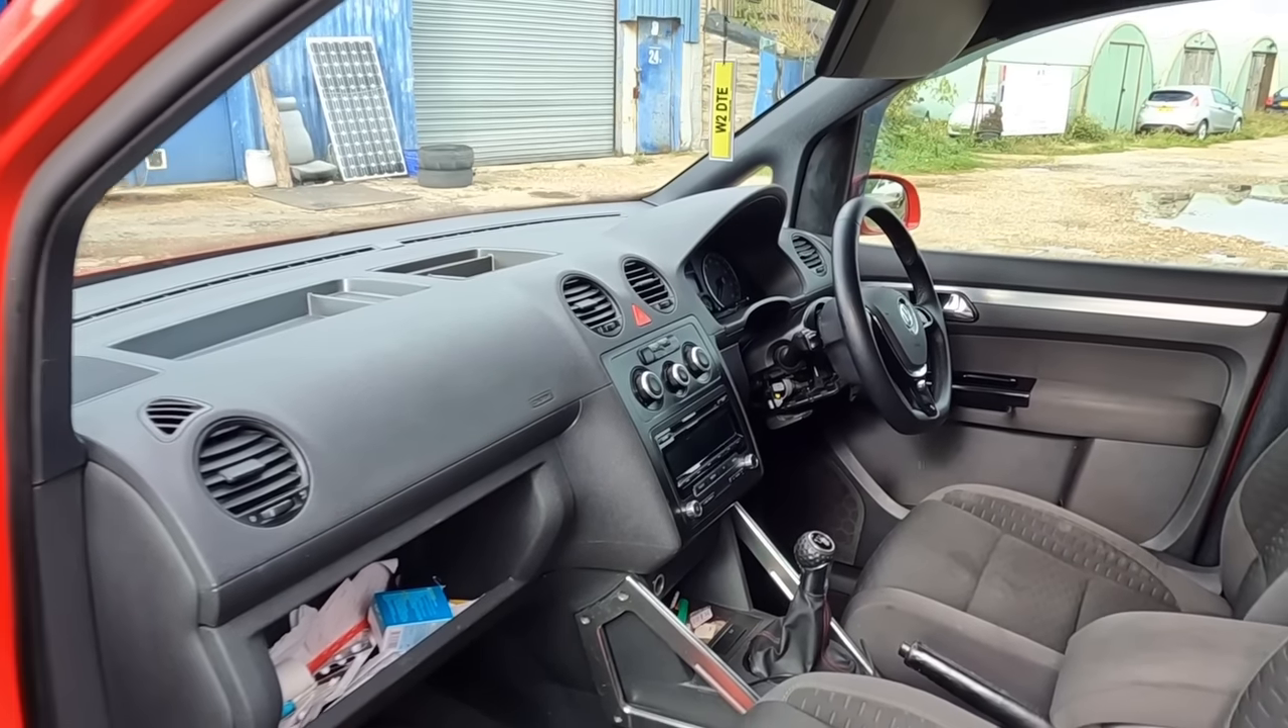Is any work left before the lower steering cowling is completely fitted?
Yes.